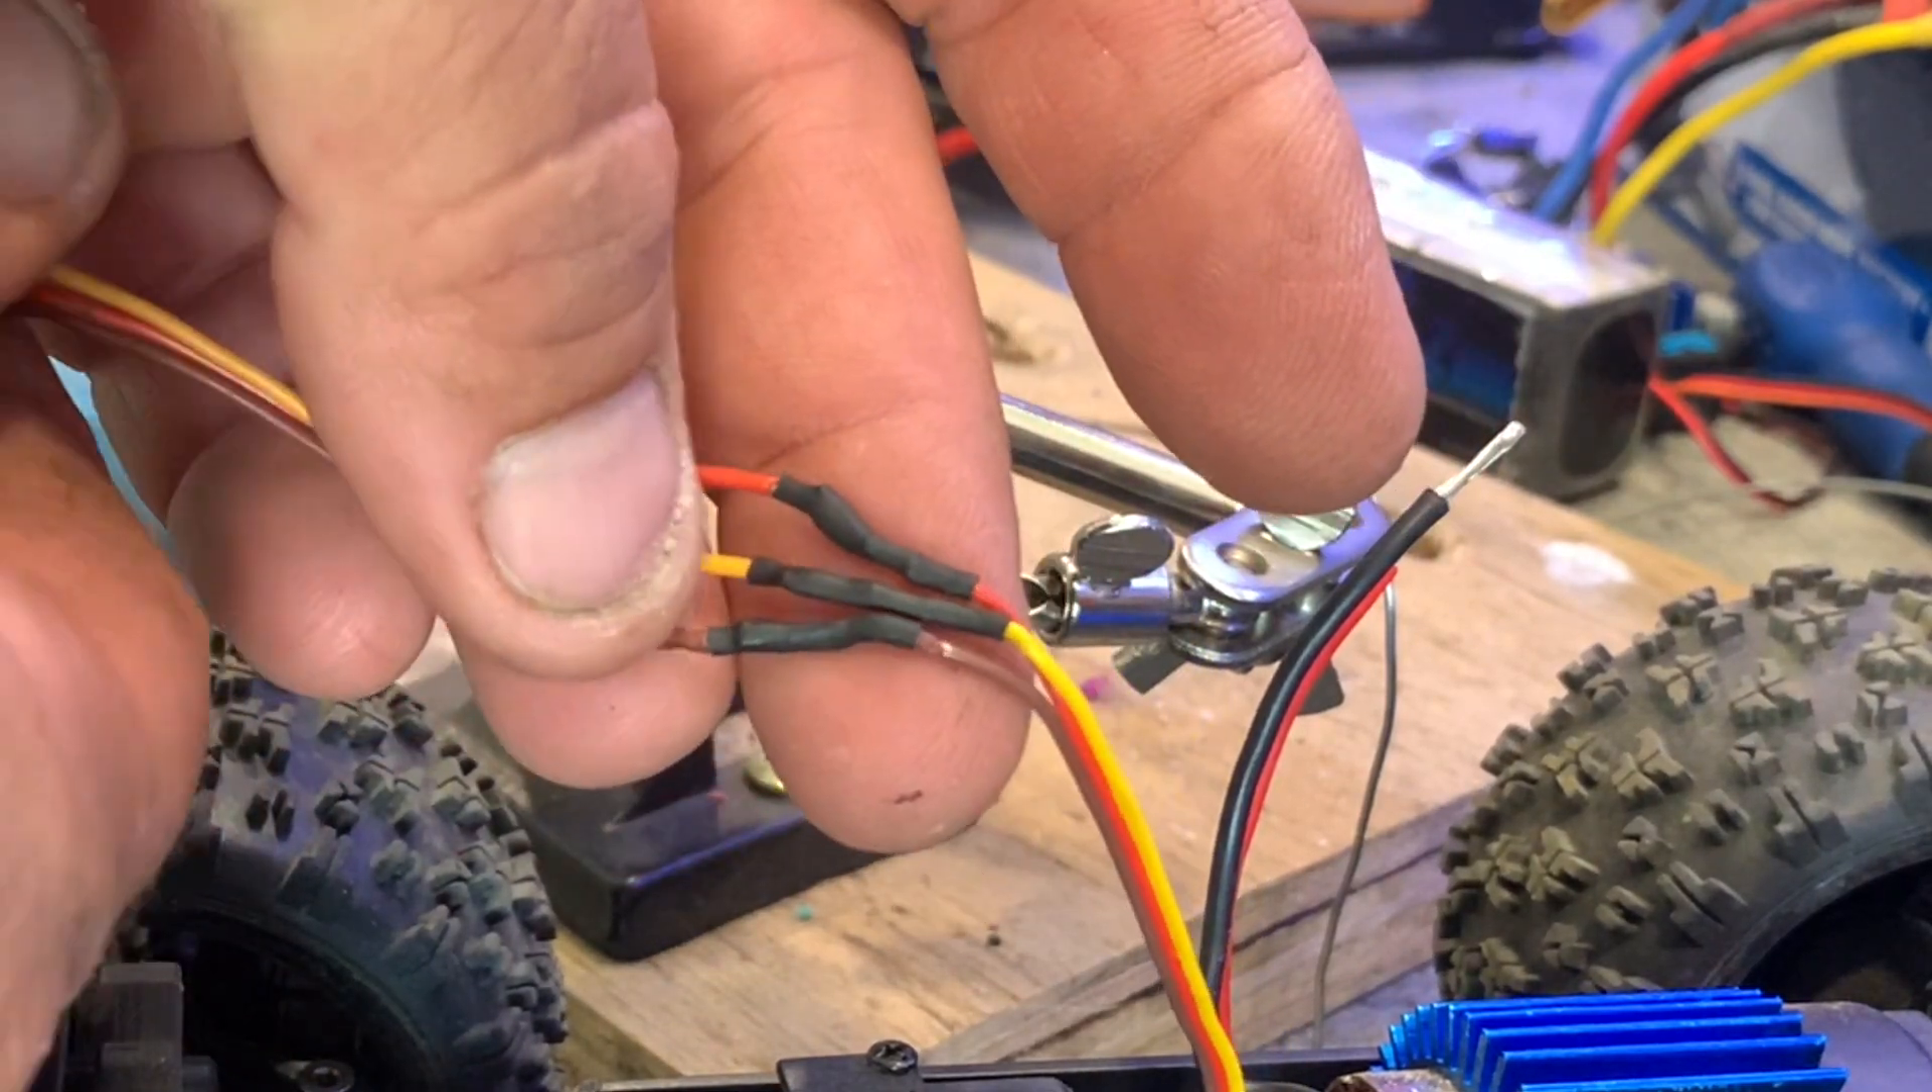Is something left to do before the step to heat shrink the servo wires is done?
No.